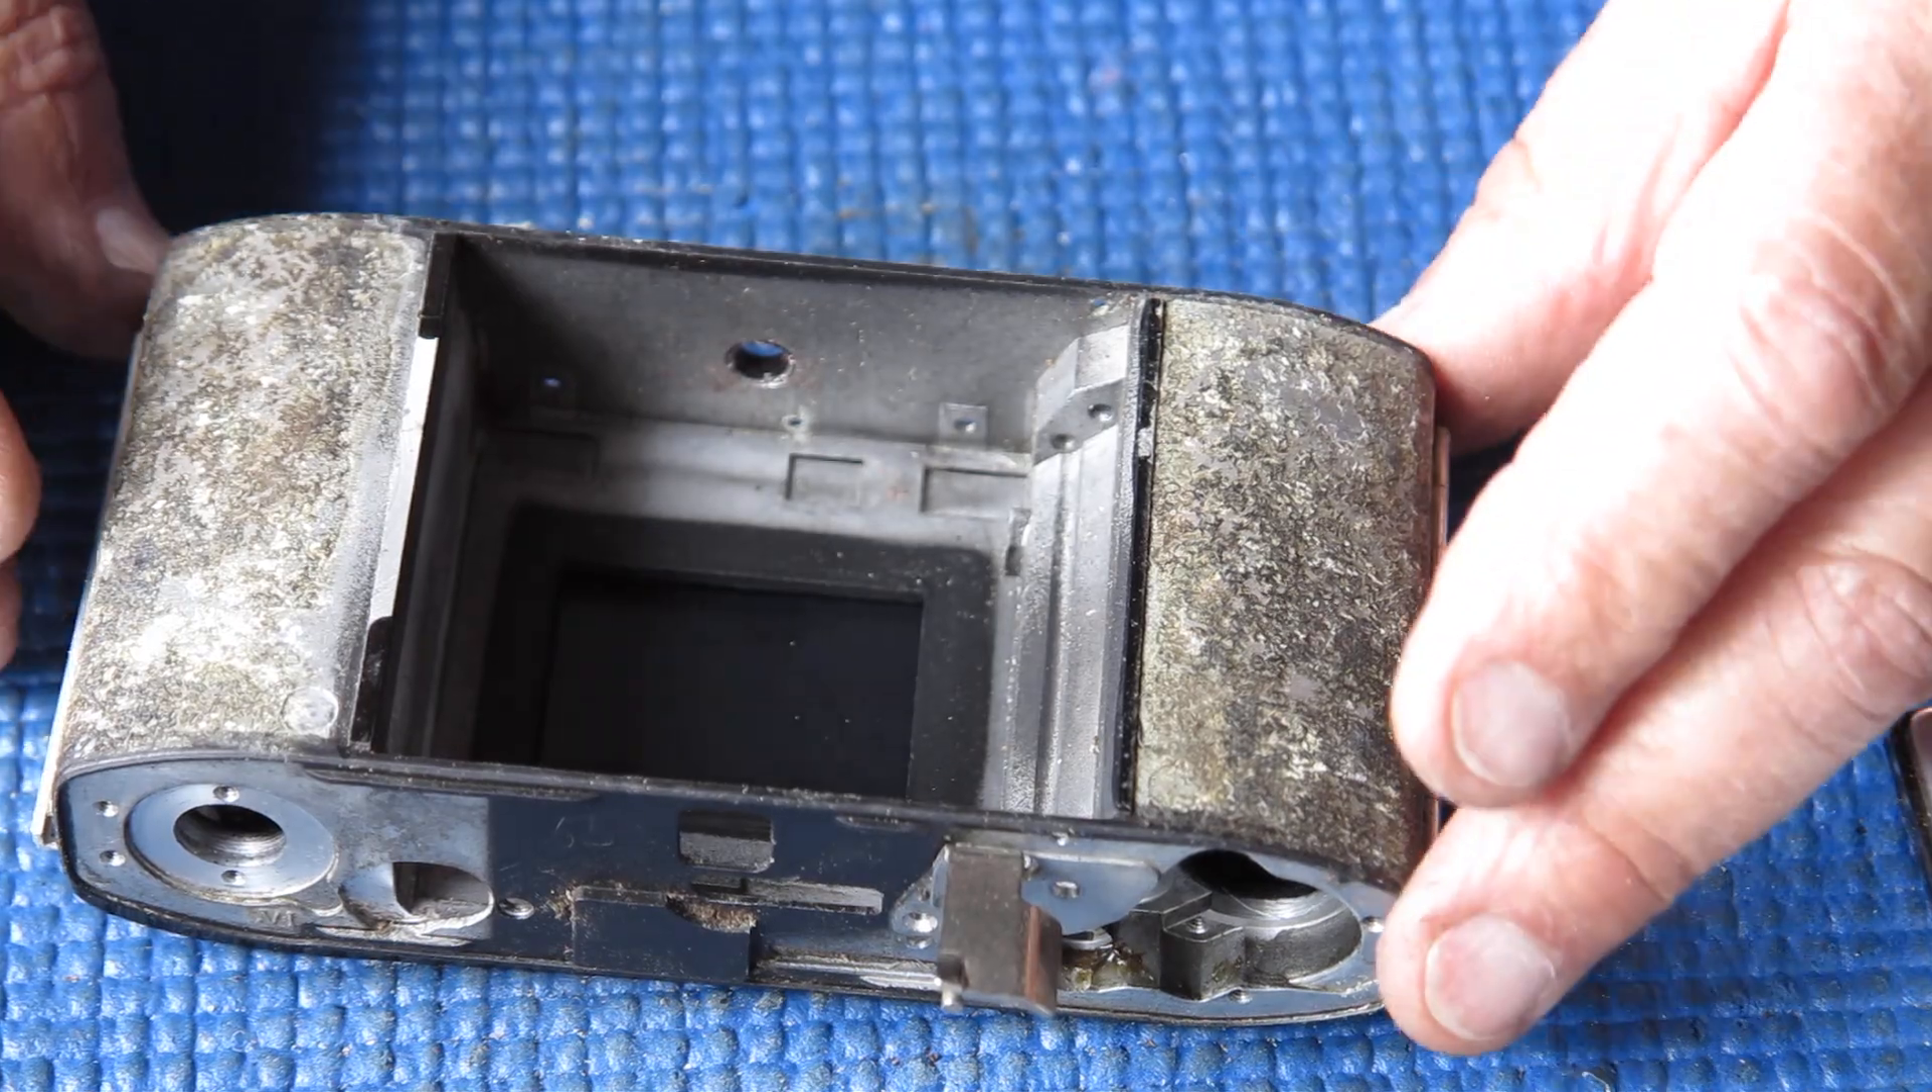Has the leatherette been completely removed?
Yes.